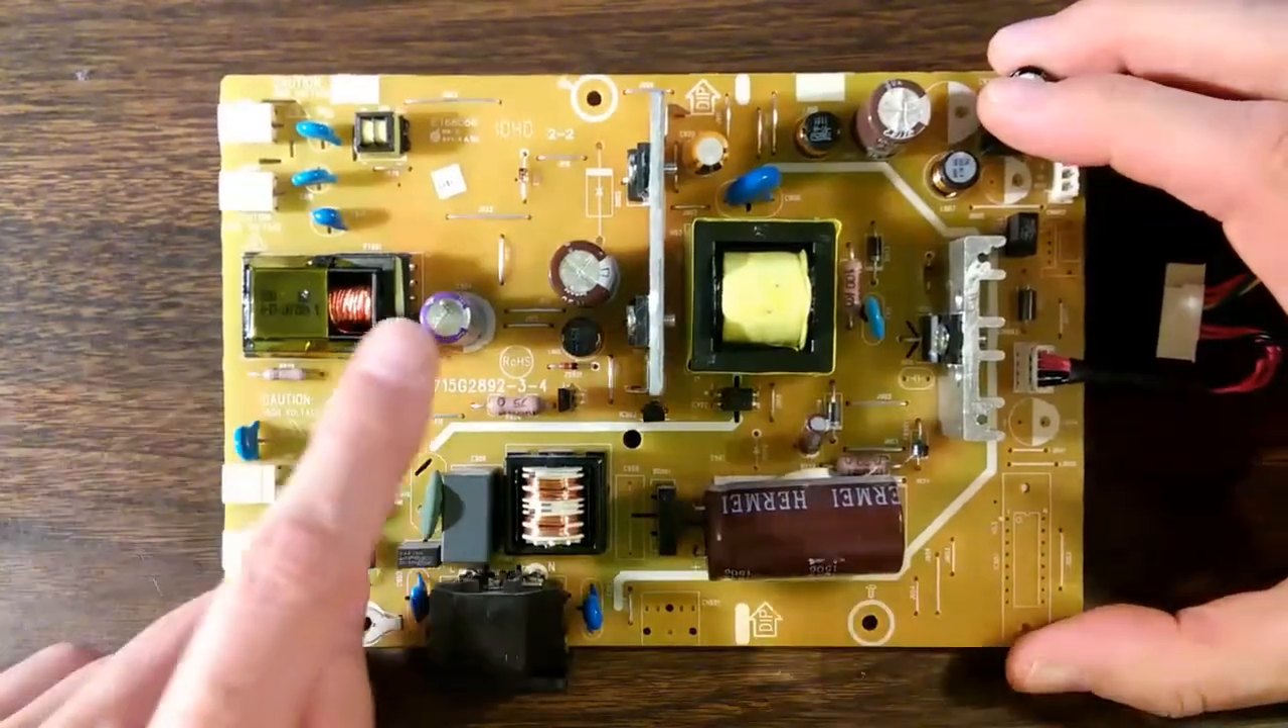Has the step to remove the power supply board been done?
Yes.